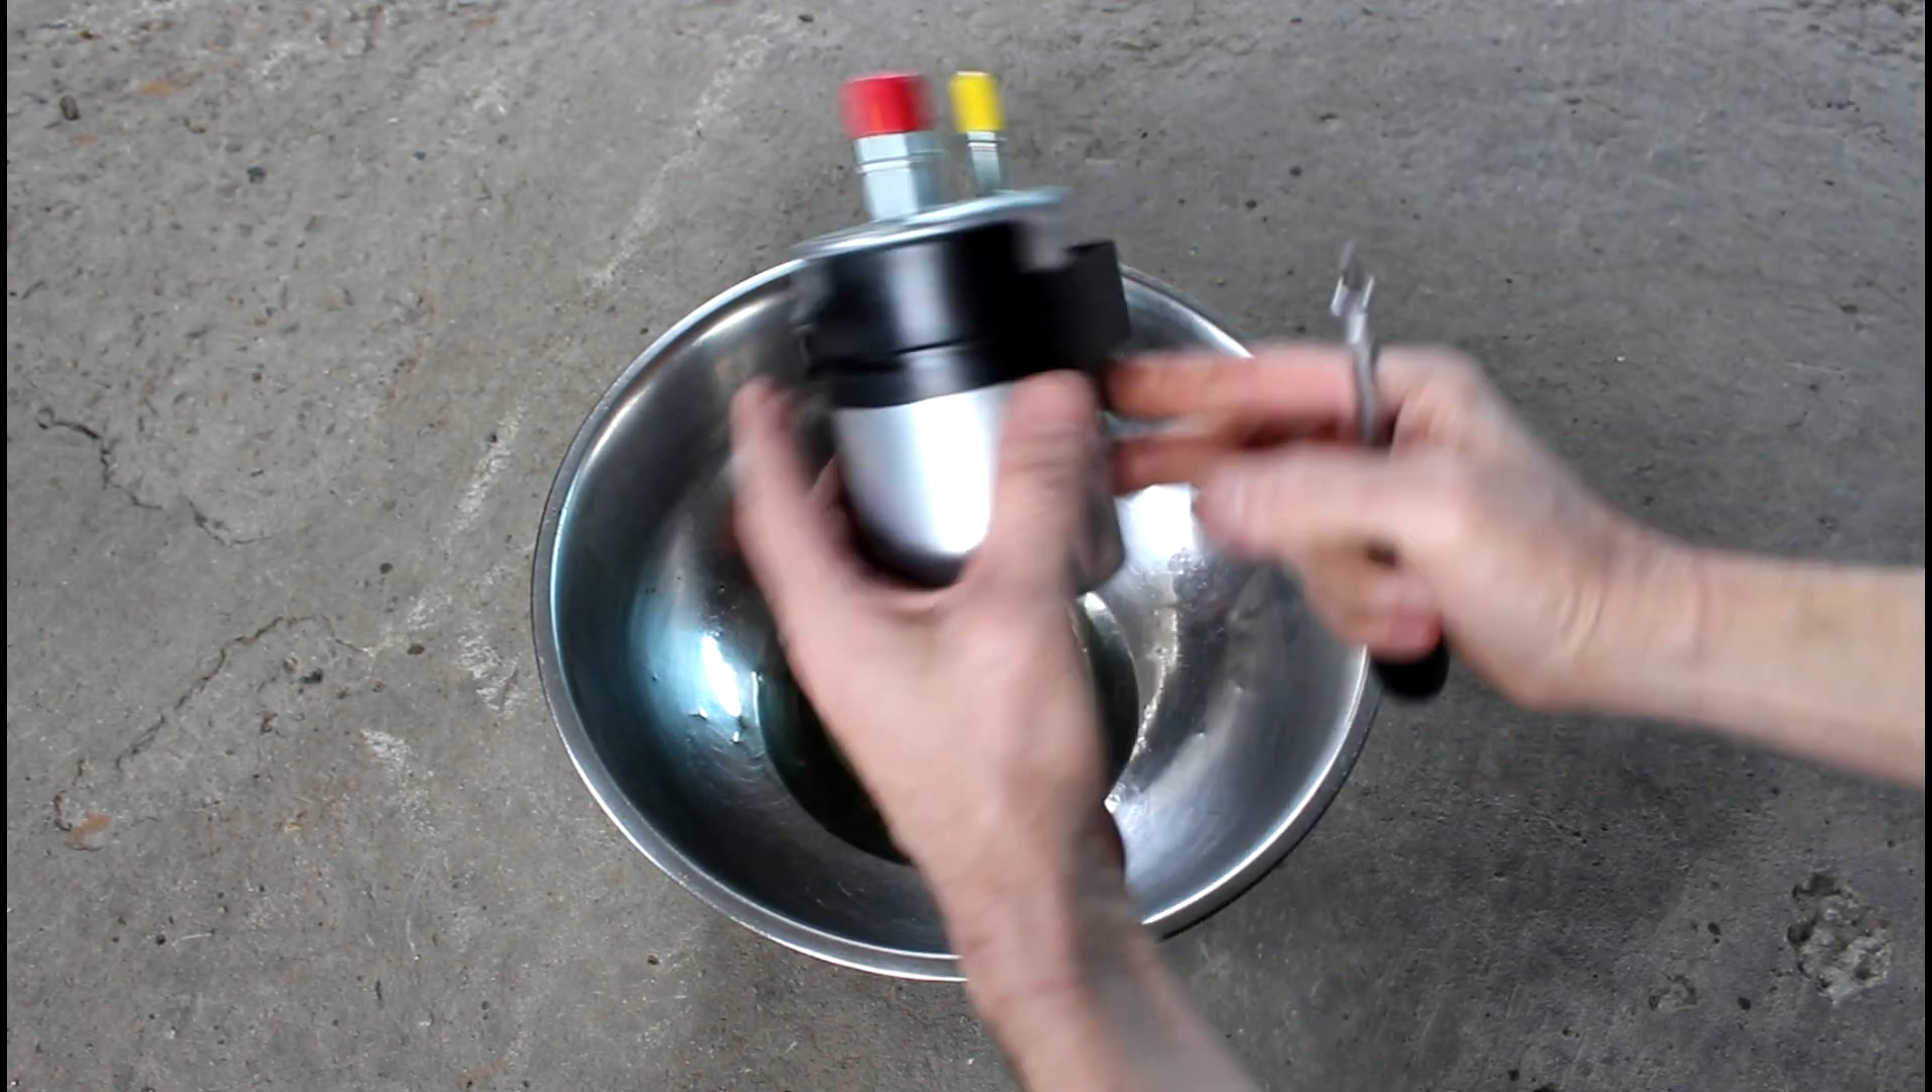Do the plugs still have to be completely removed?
Yes.